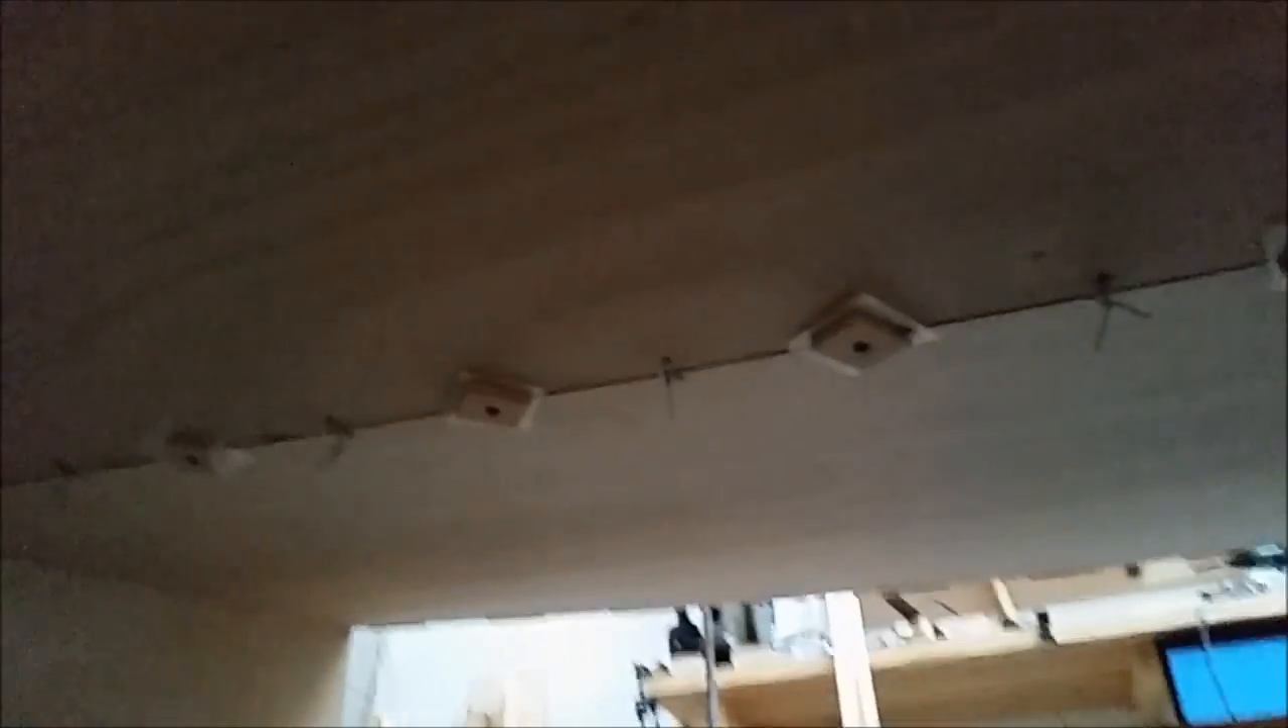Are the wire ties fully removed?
No.